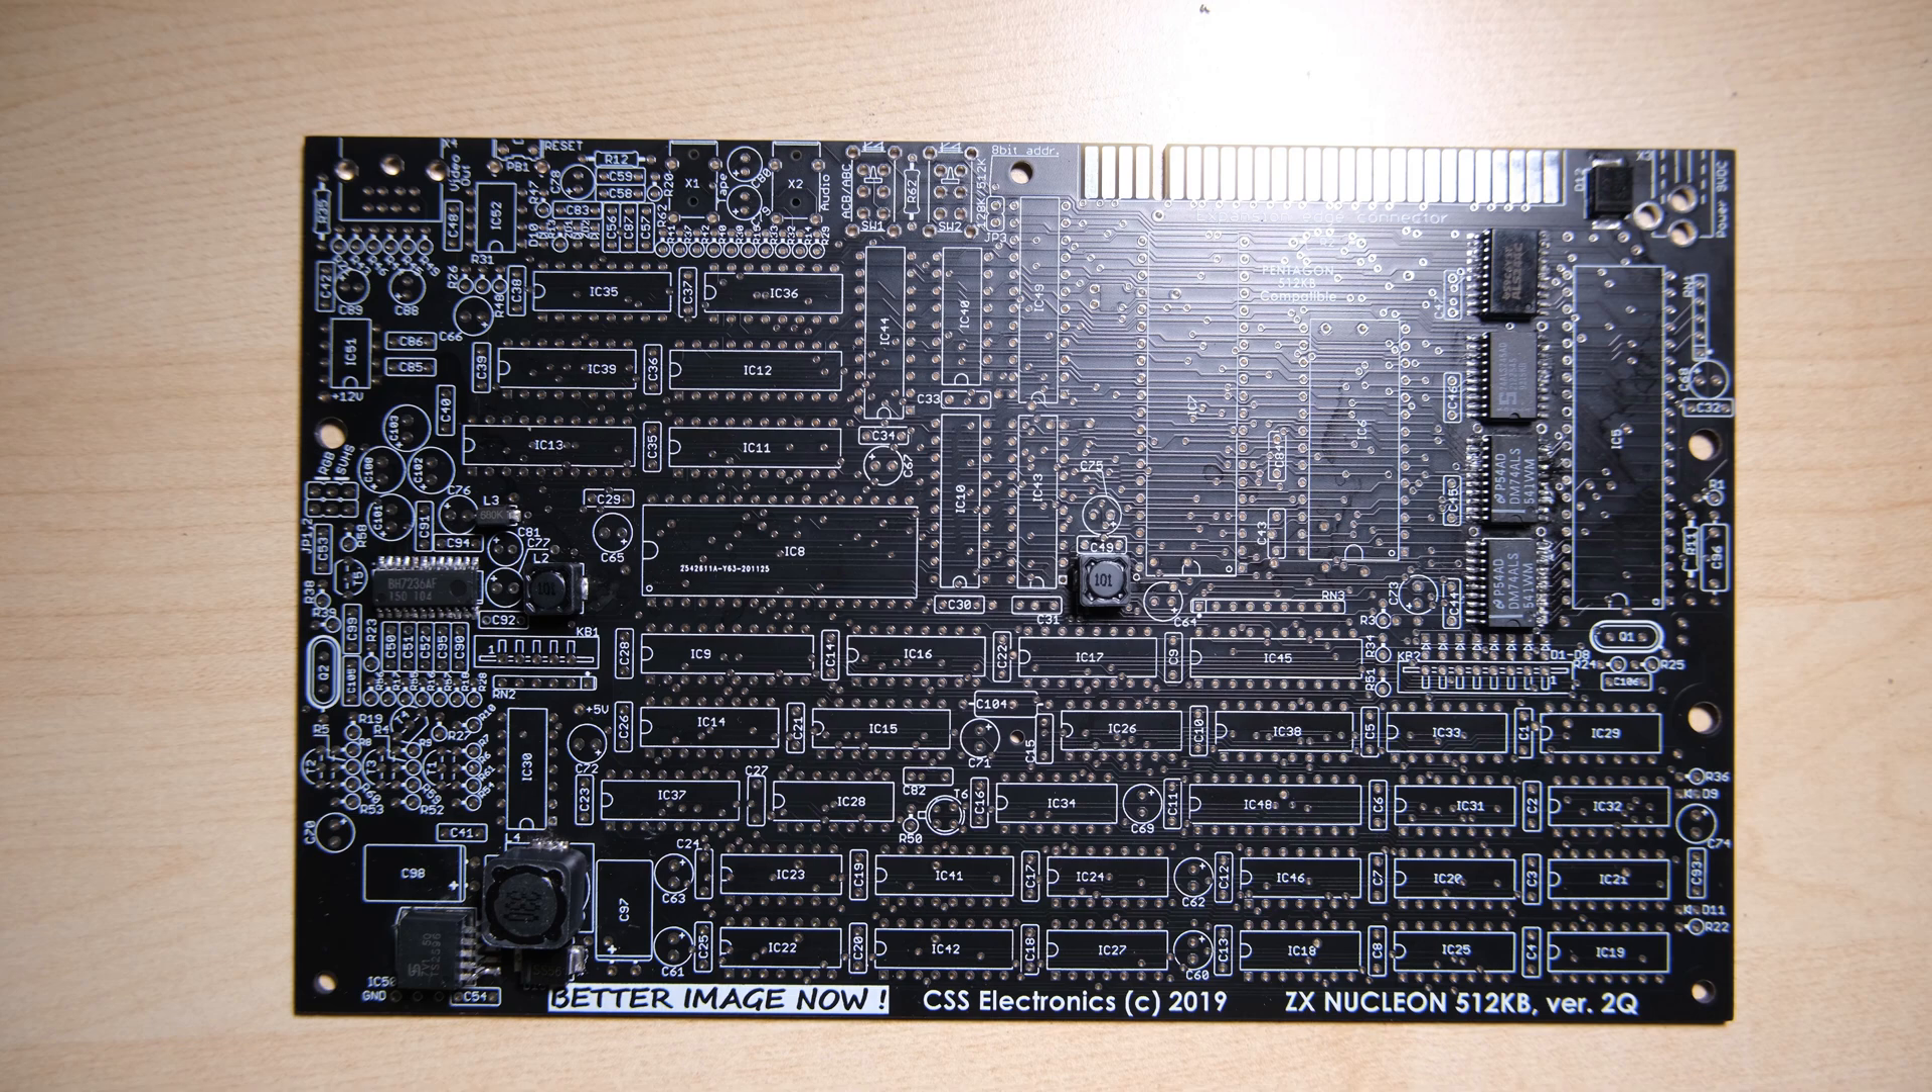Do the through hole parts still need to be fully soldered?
Yes.